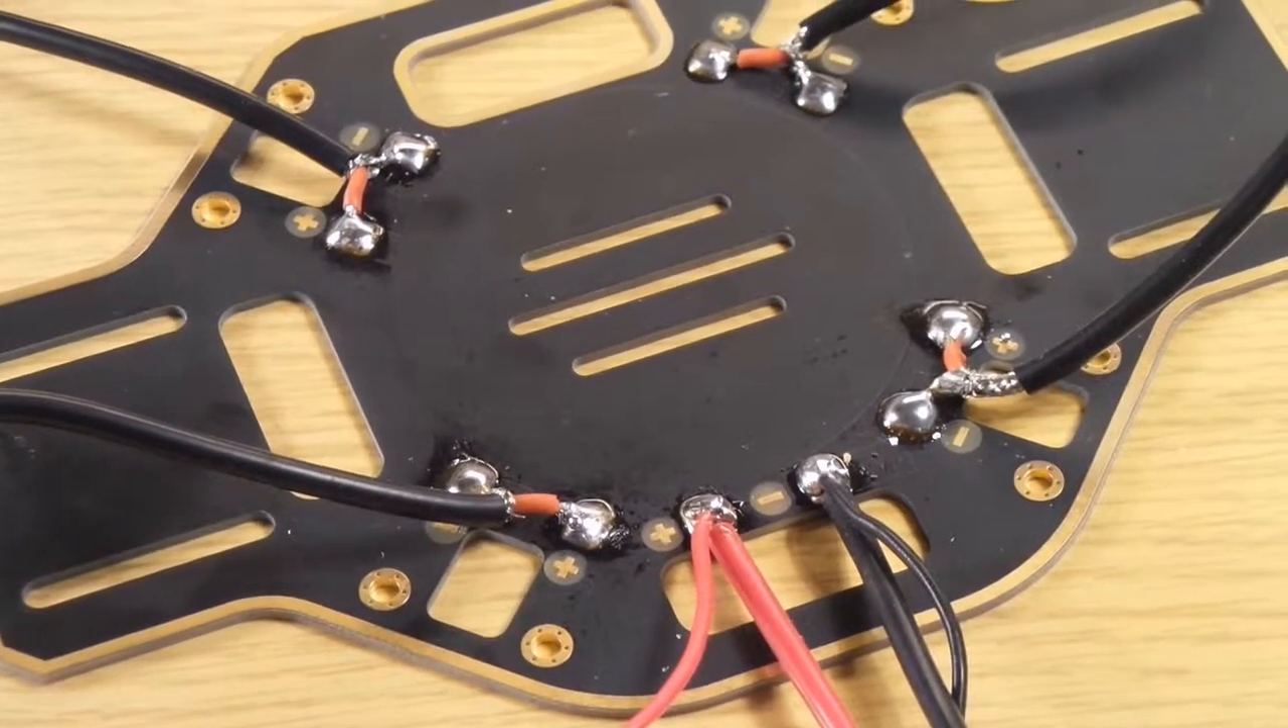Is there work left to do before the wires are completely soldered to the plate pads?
No.